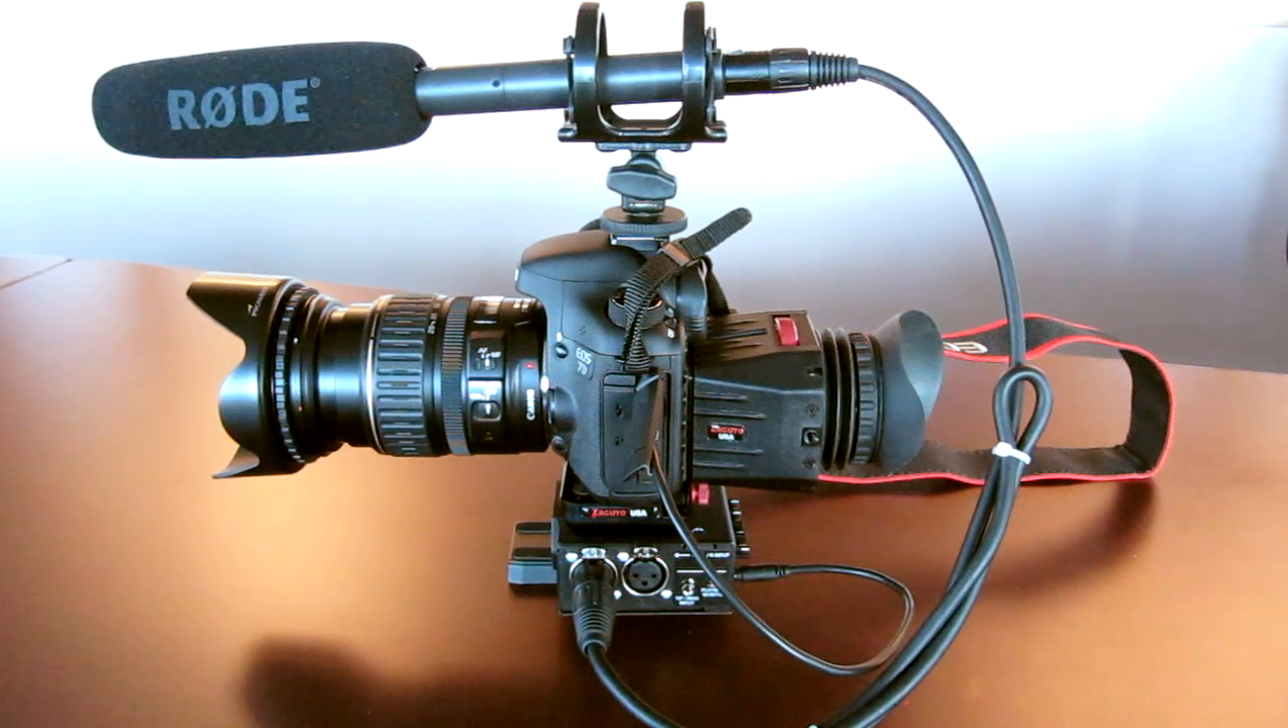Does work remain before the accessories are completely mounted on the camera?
No.